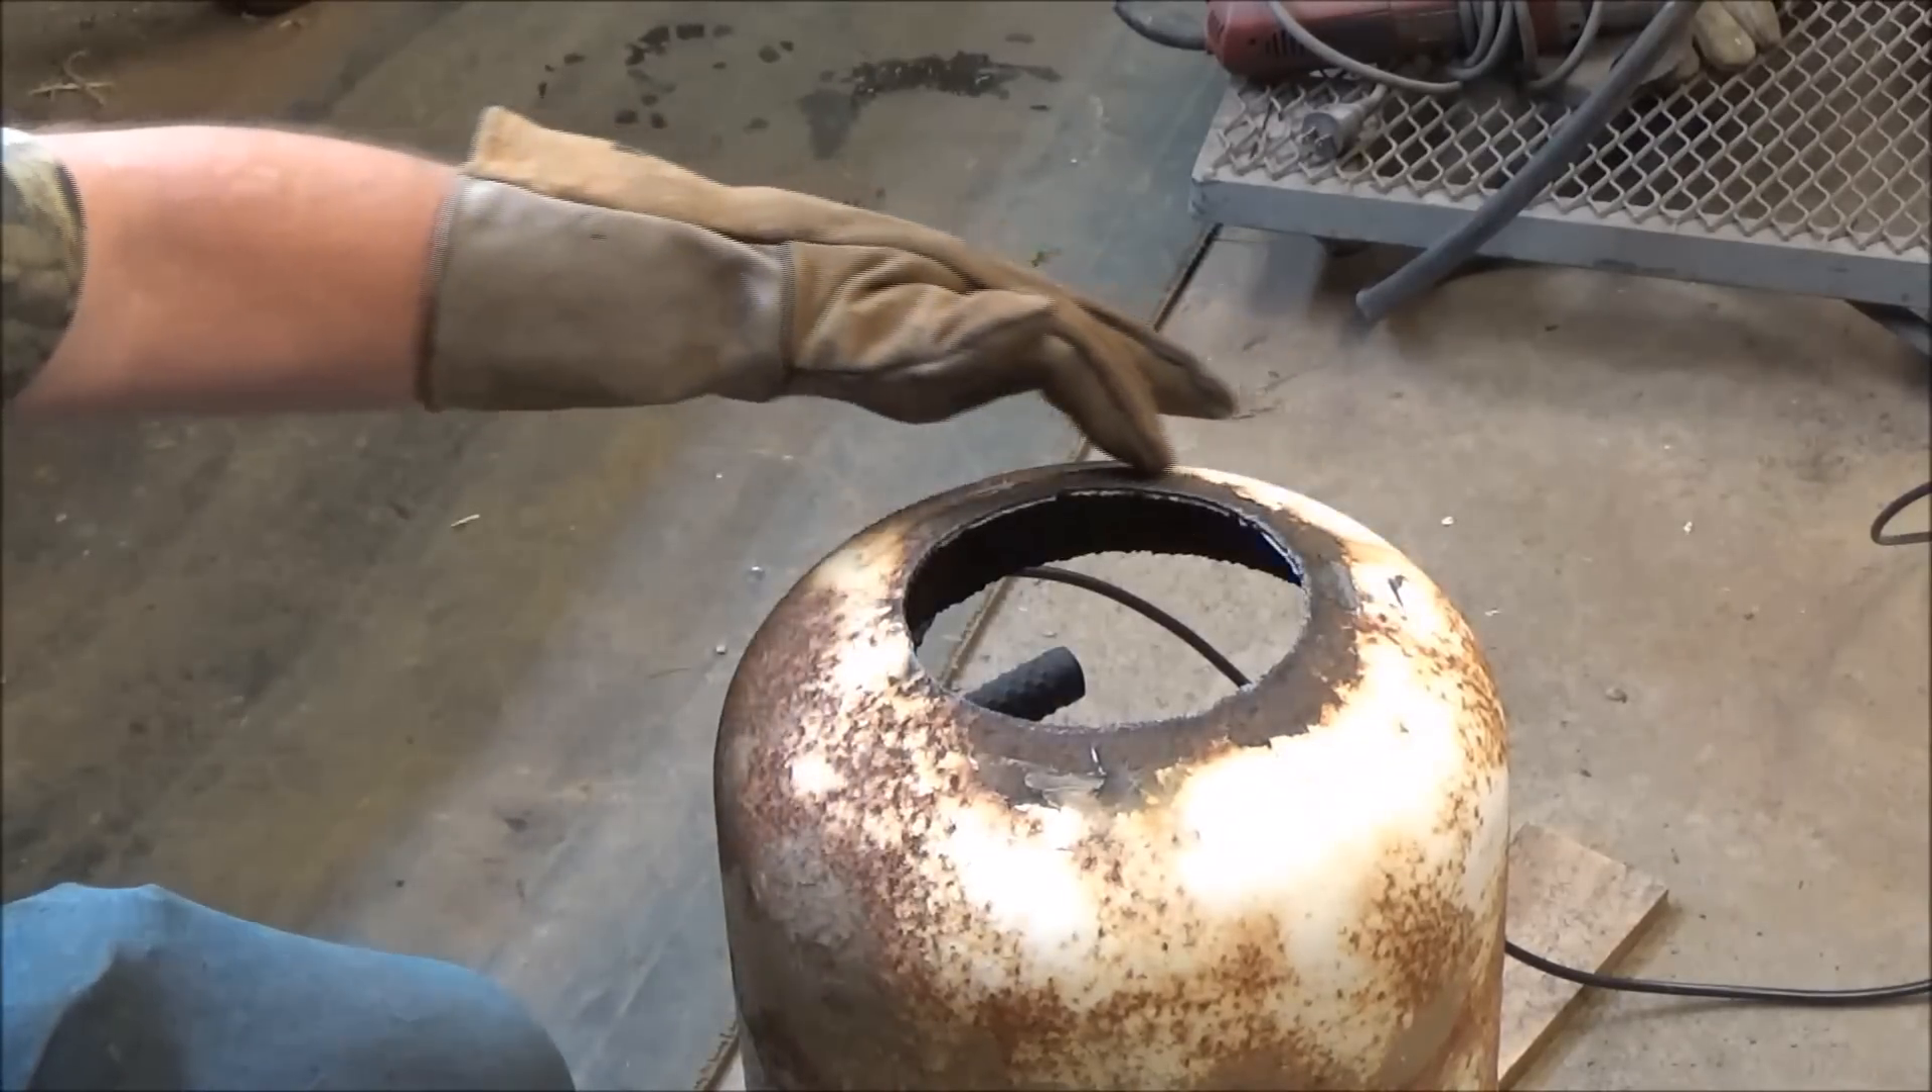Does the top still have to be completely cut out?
No.